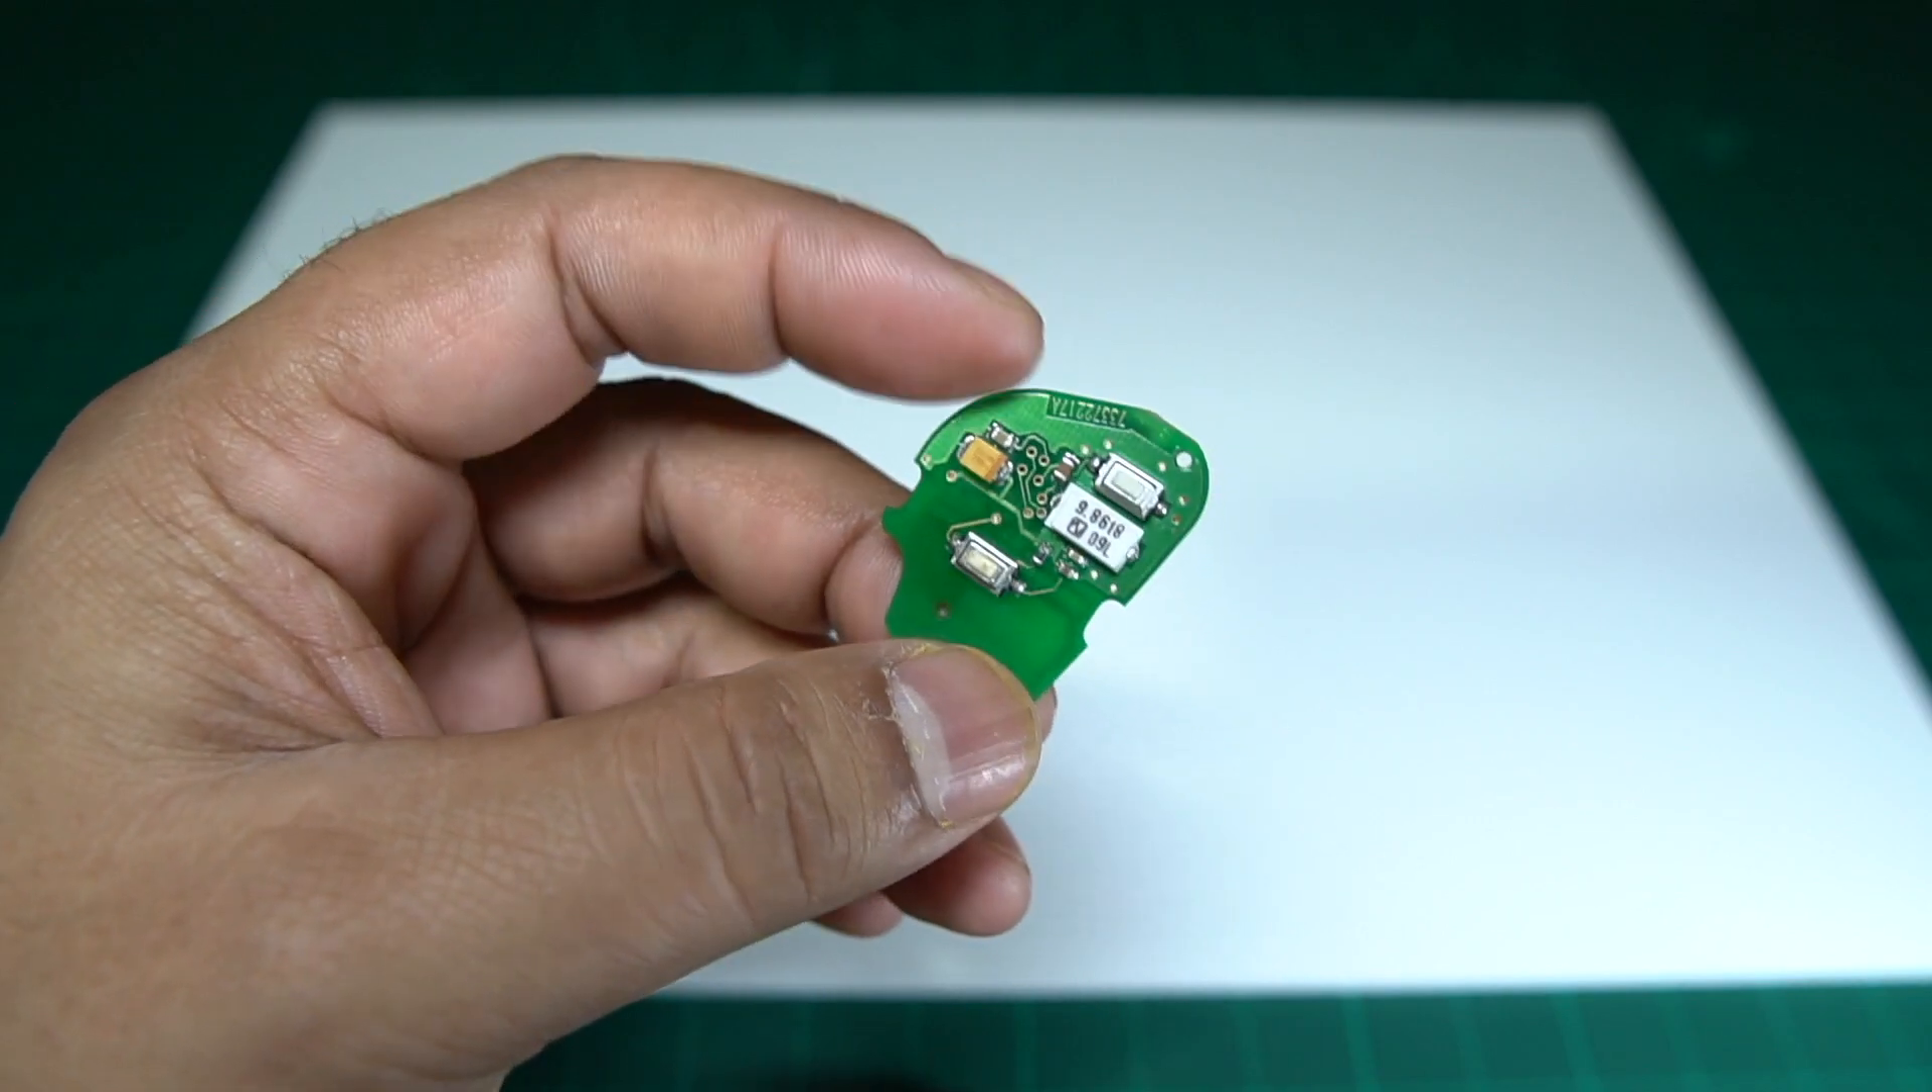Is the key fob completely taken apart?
Yes.